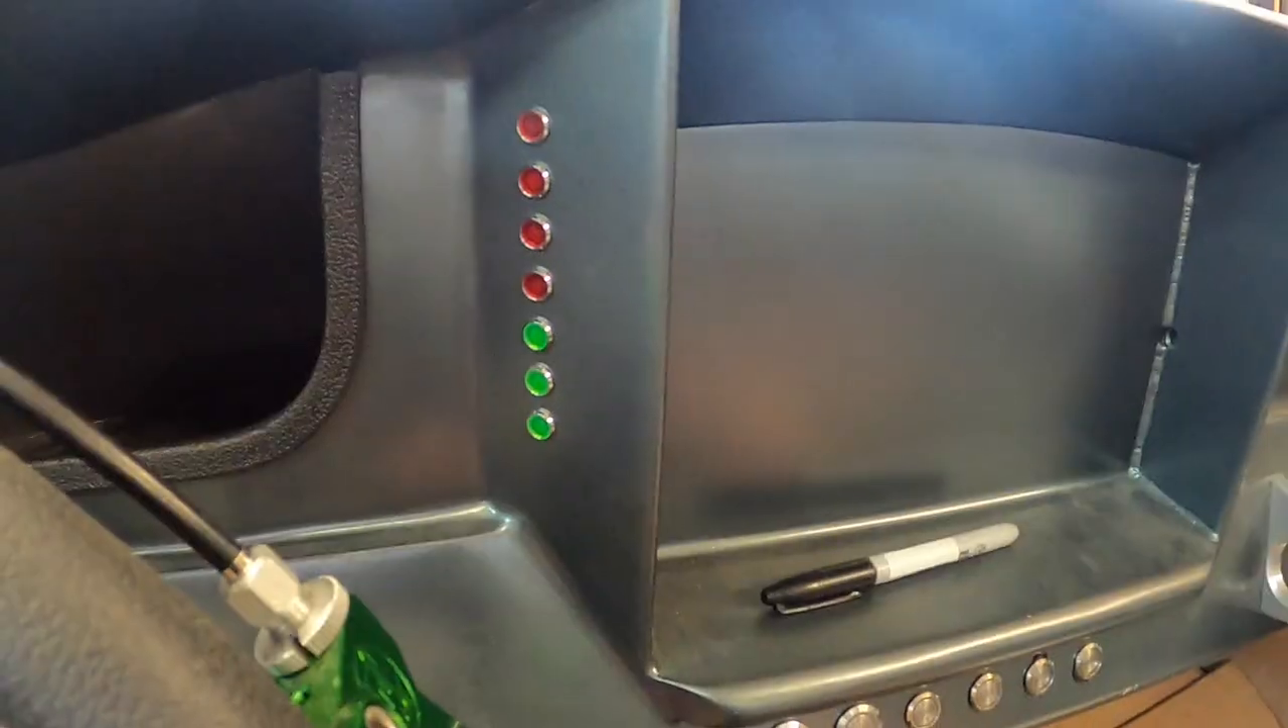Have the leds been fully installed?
Yes.